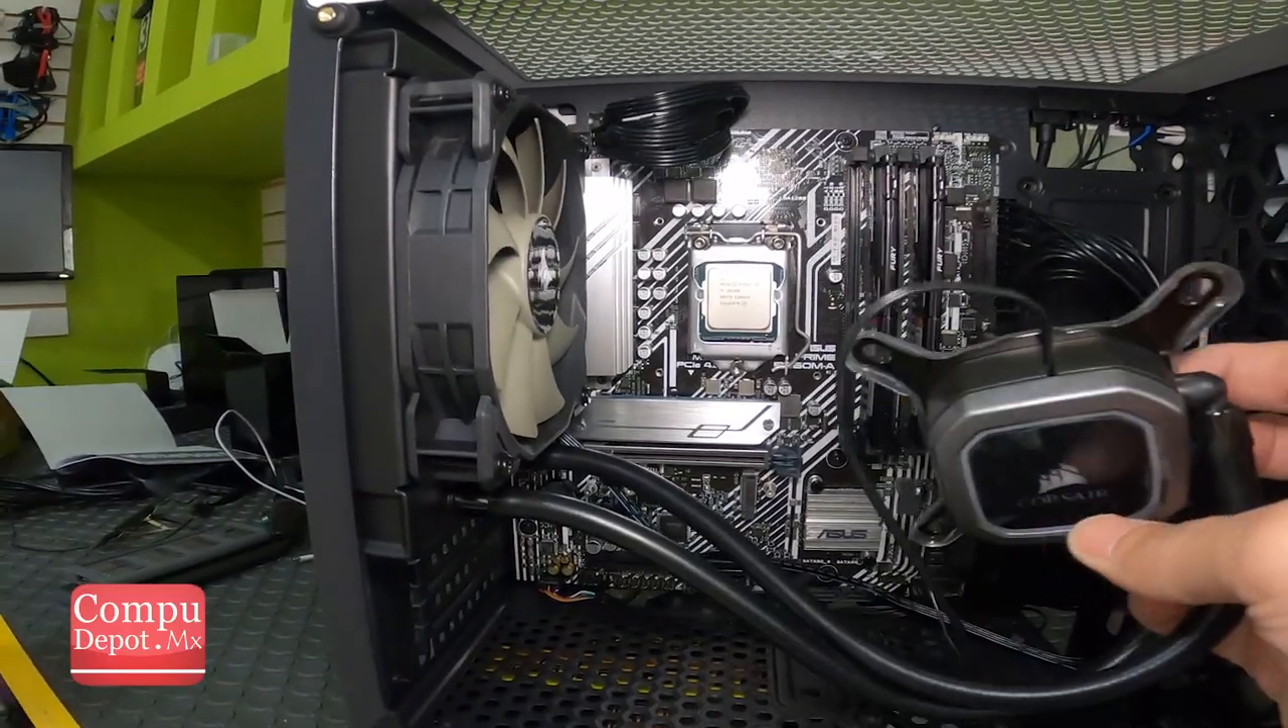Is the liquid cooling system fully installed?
No.